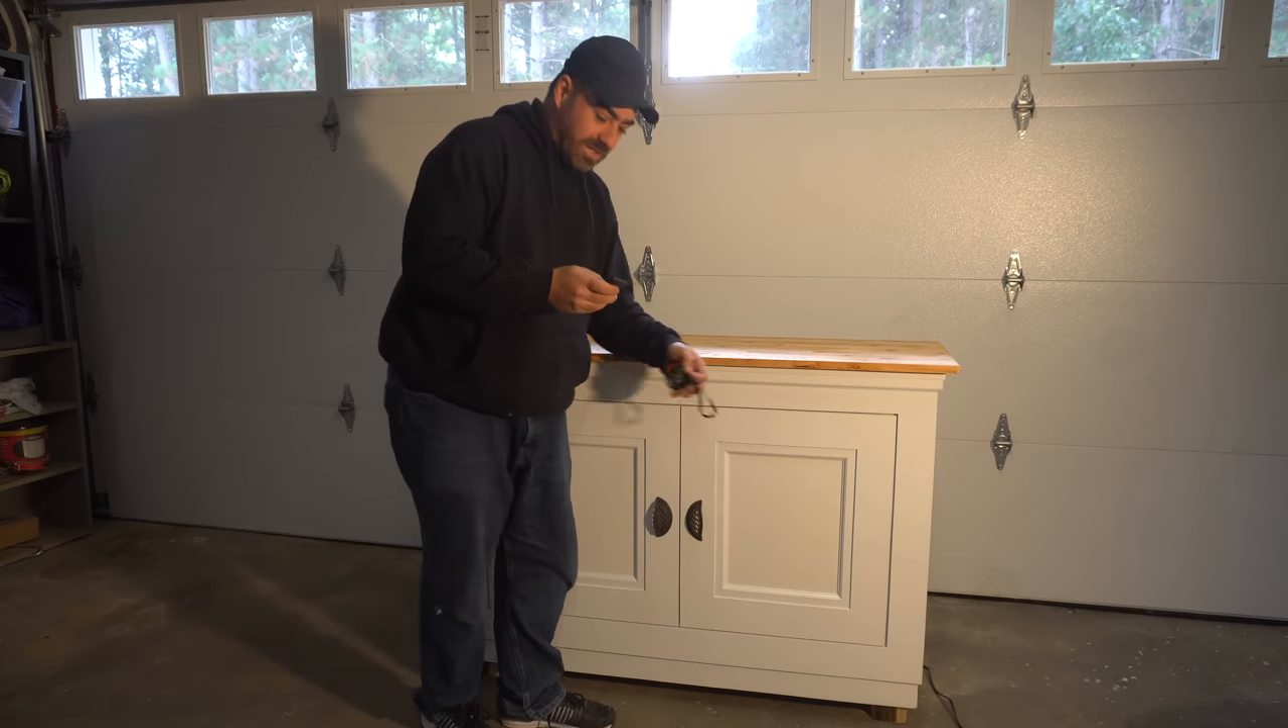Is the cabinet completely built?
Yes.